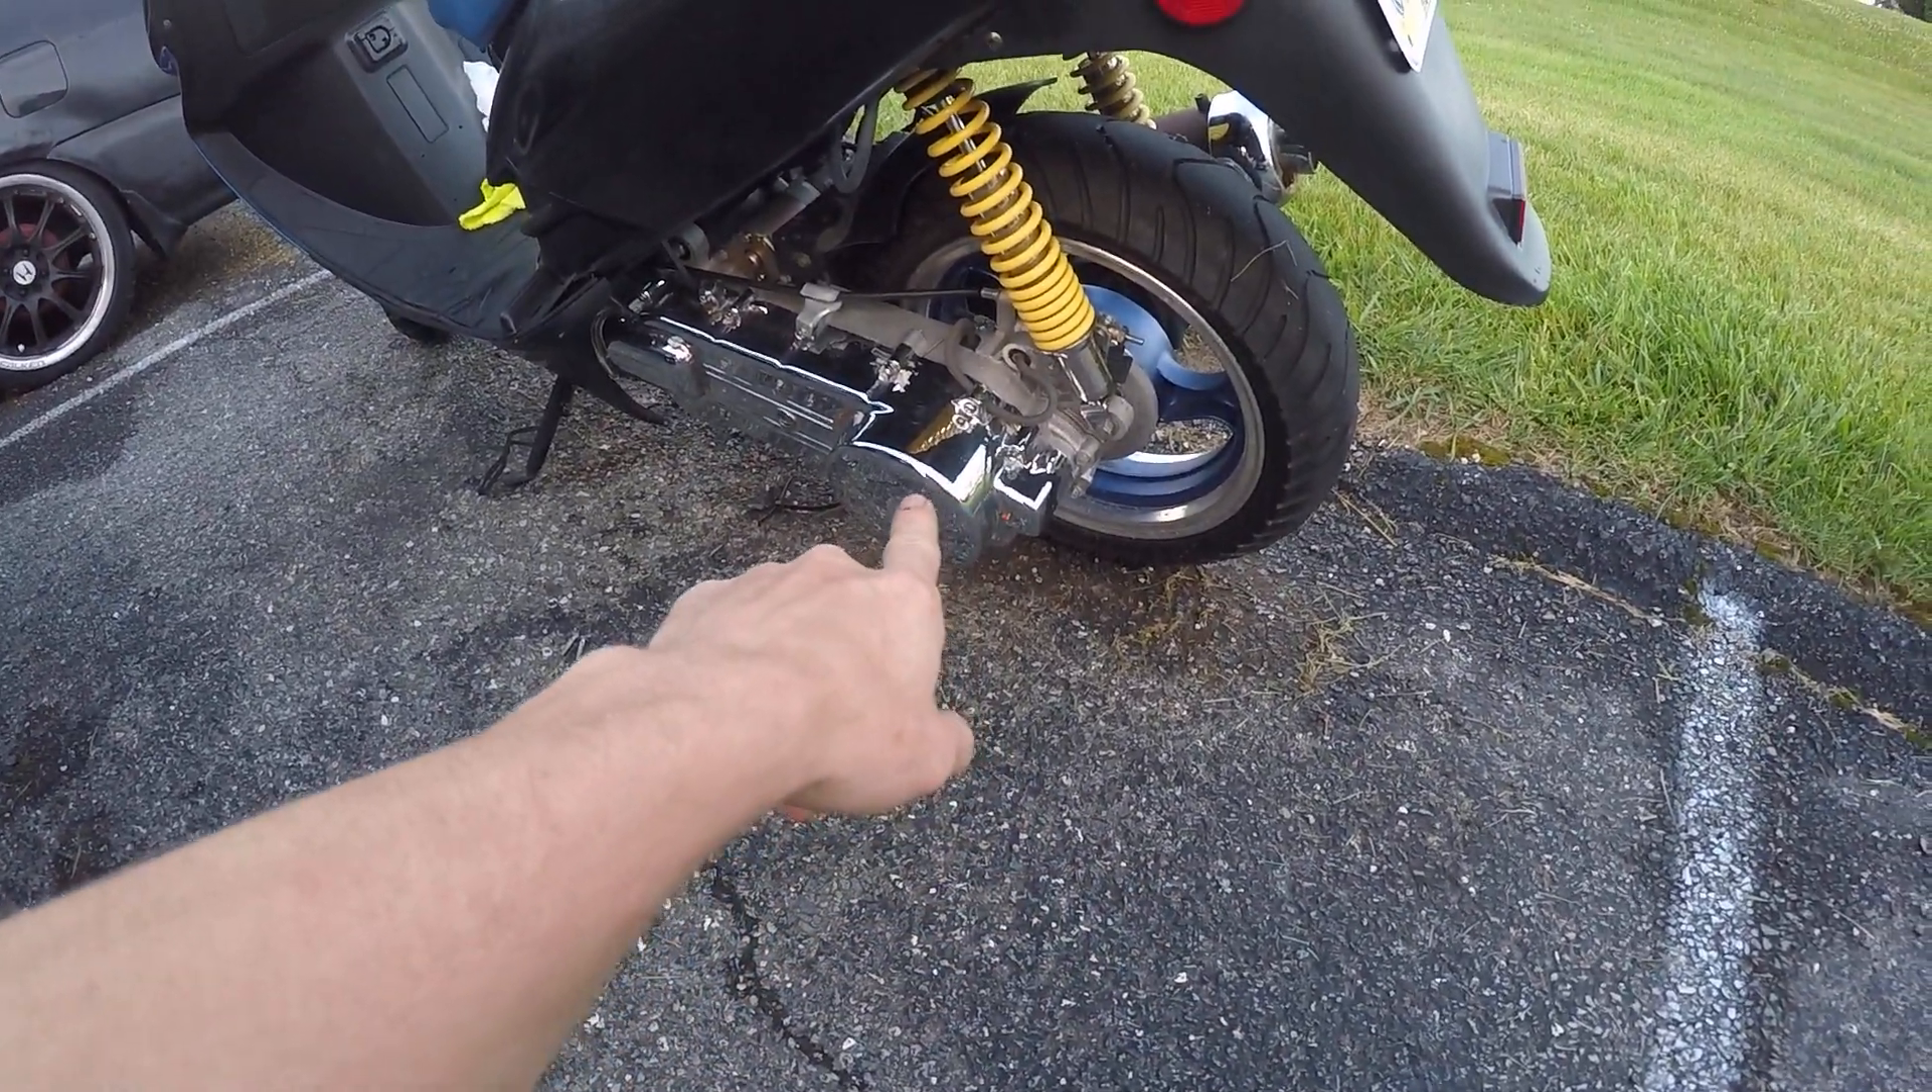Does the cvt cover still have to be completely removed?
Yes.